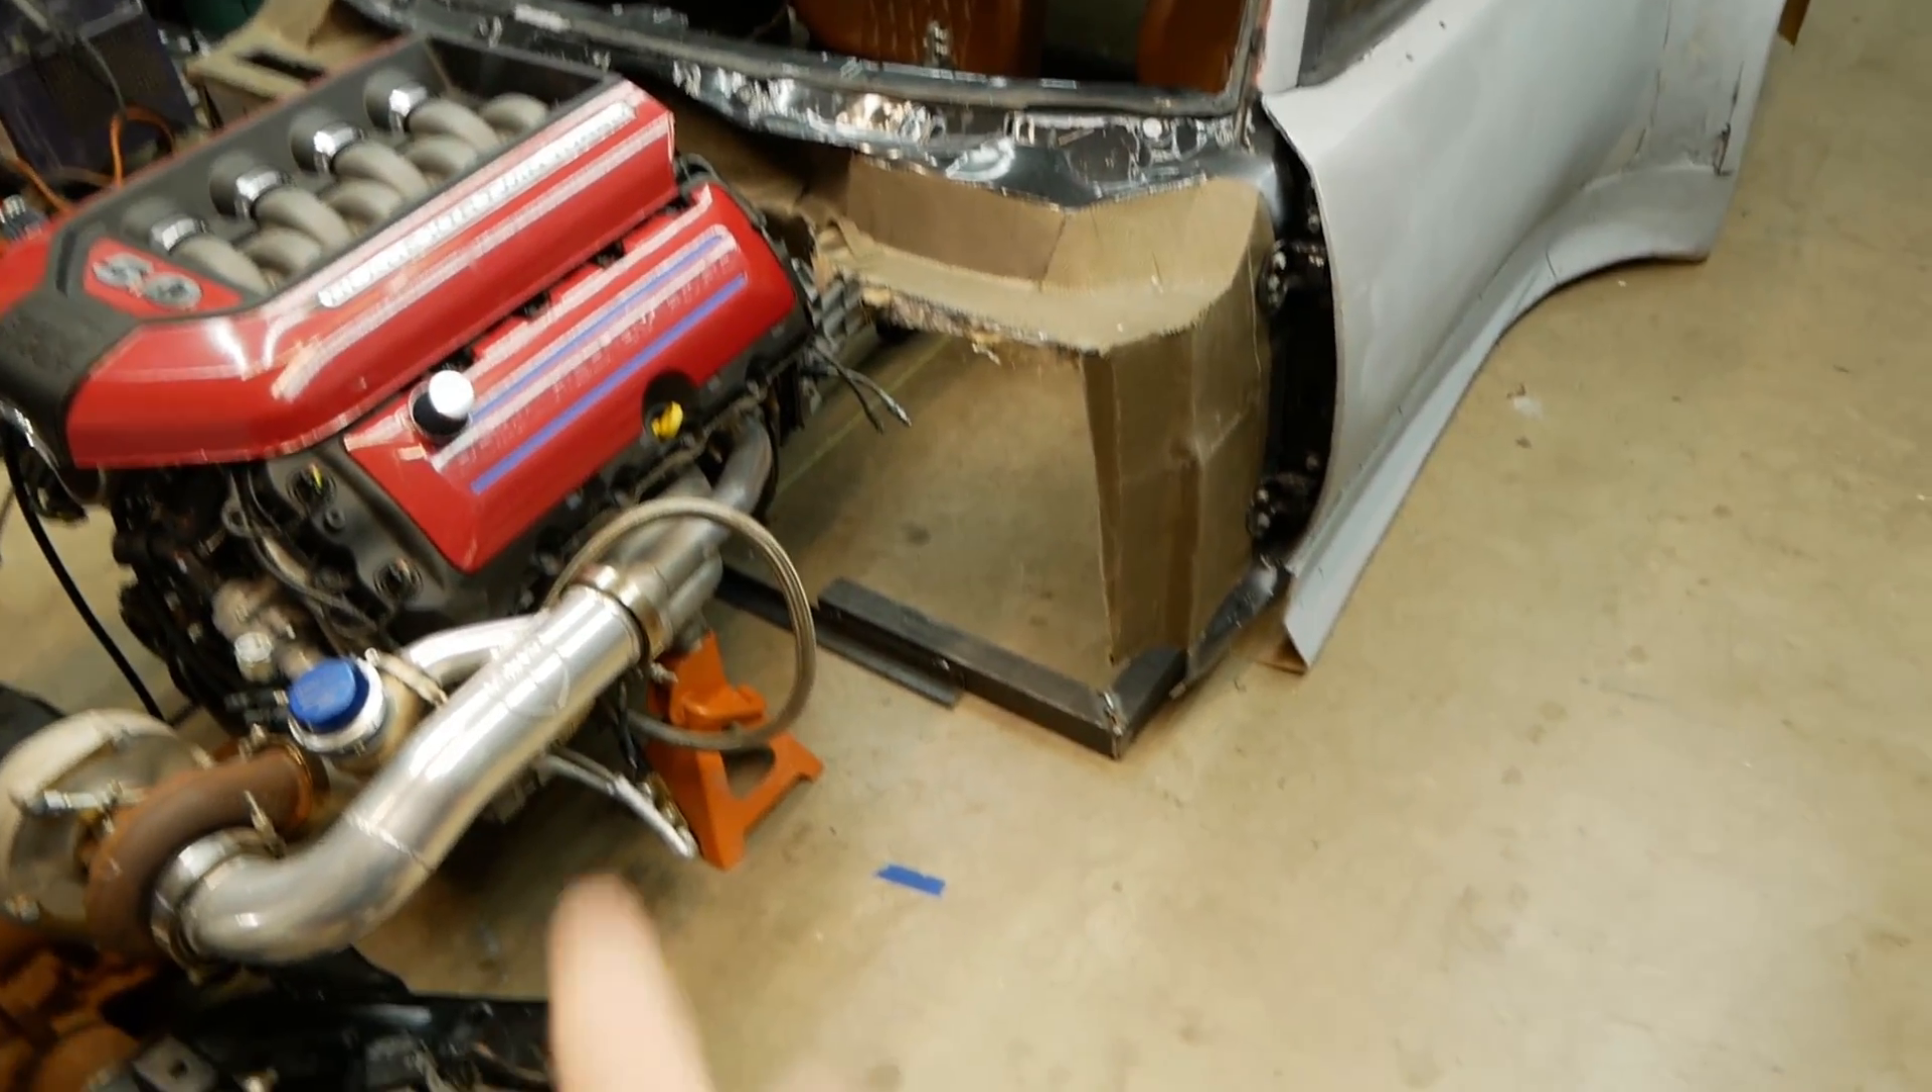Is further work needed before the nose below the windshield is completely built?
Yes.